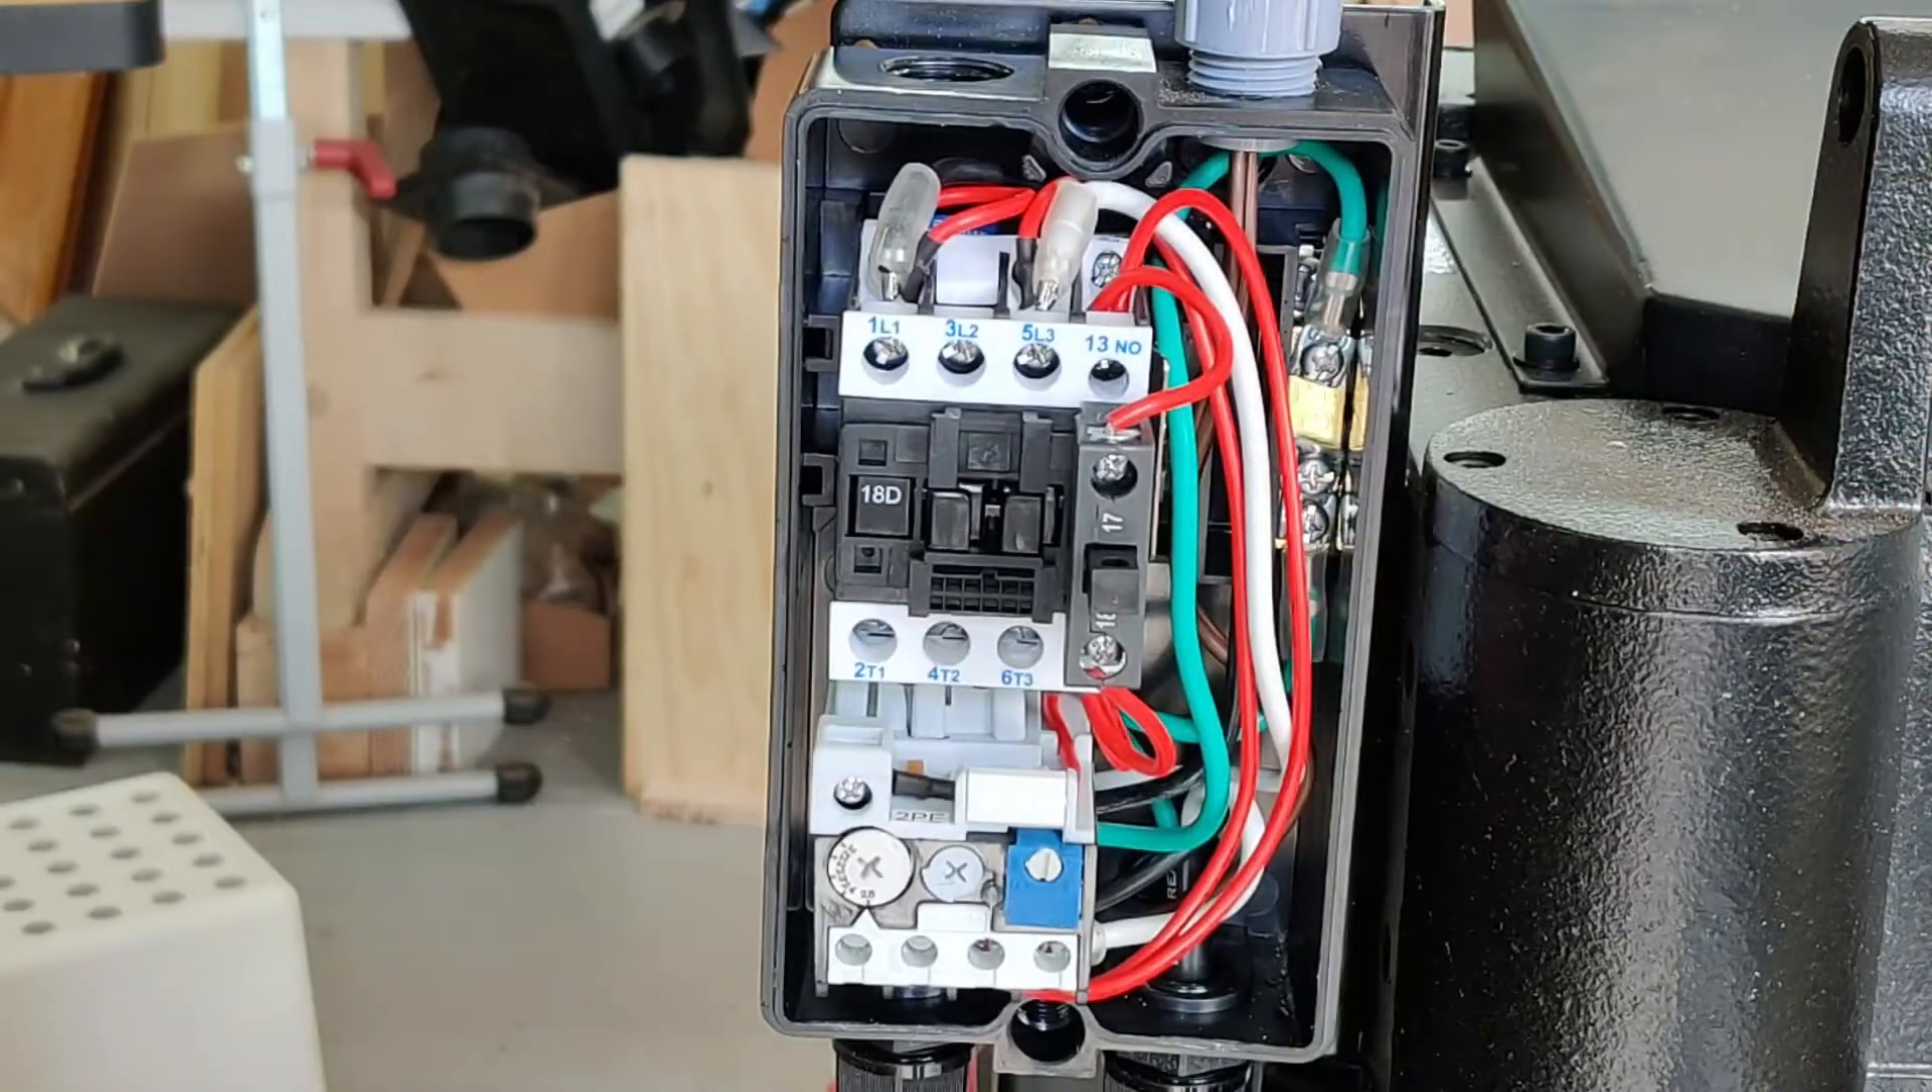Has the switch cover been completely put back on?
No.